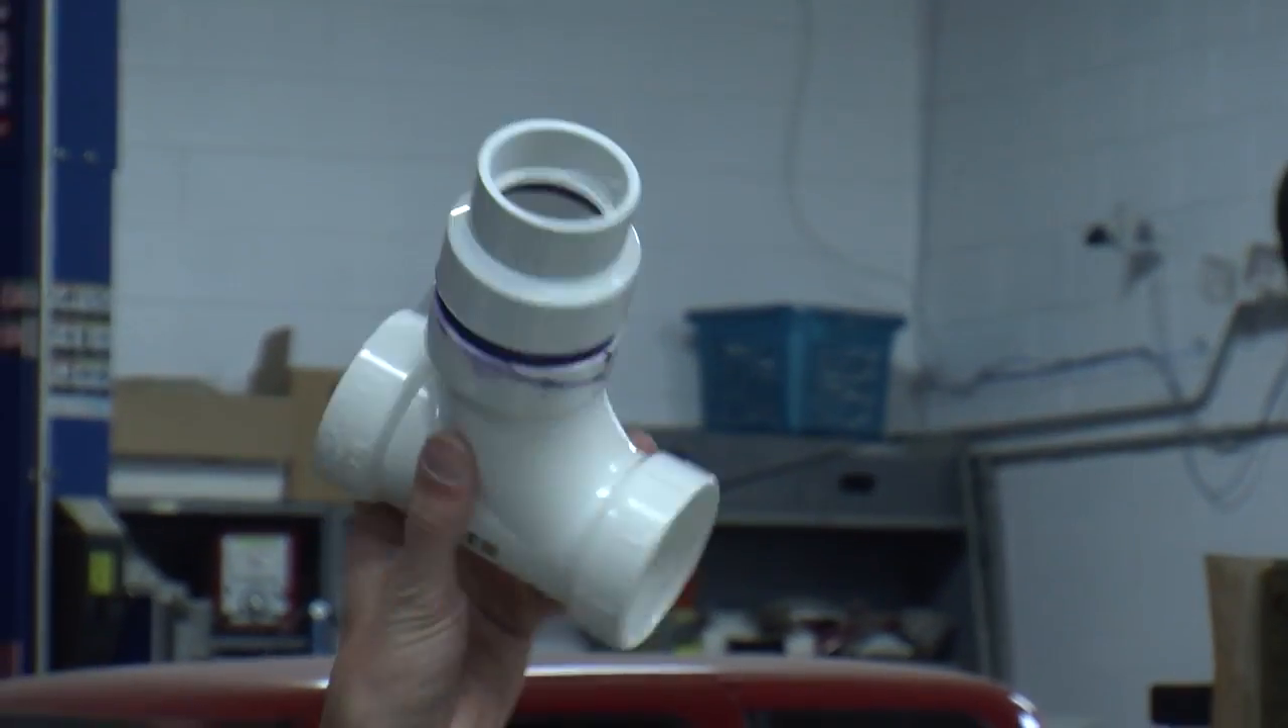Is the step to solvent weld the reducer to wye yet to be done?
No.